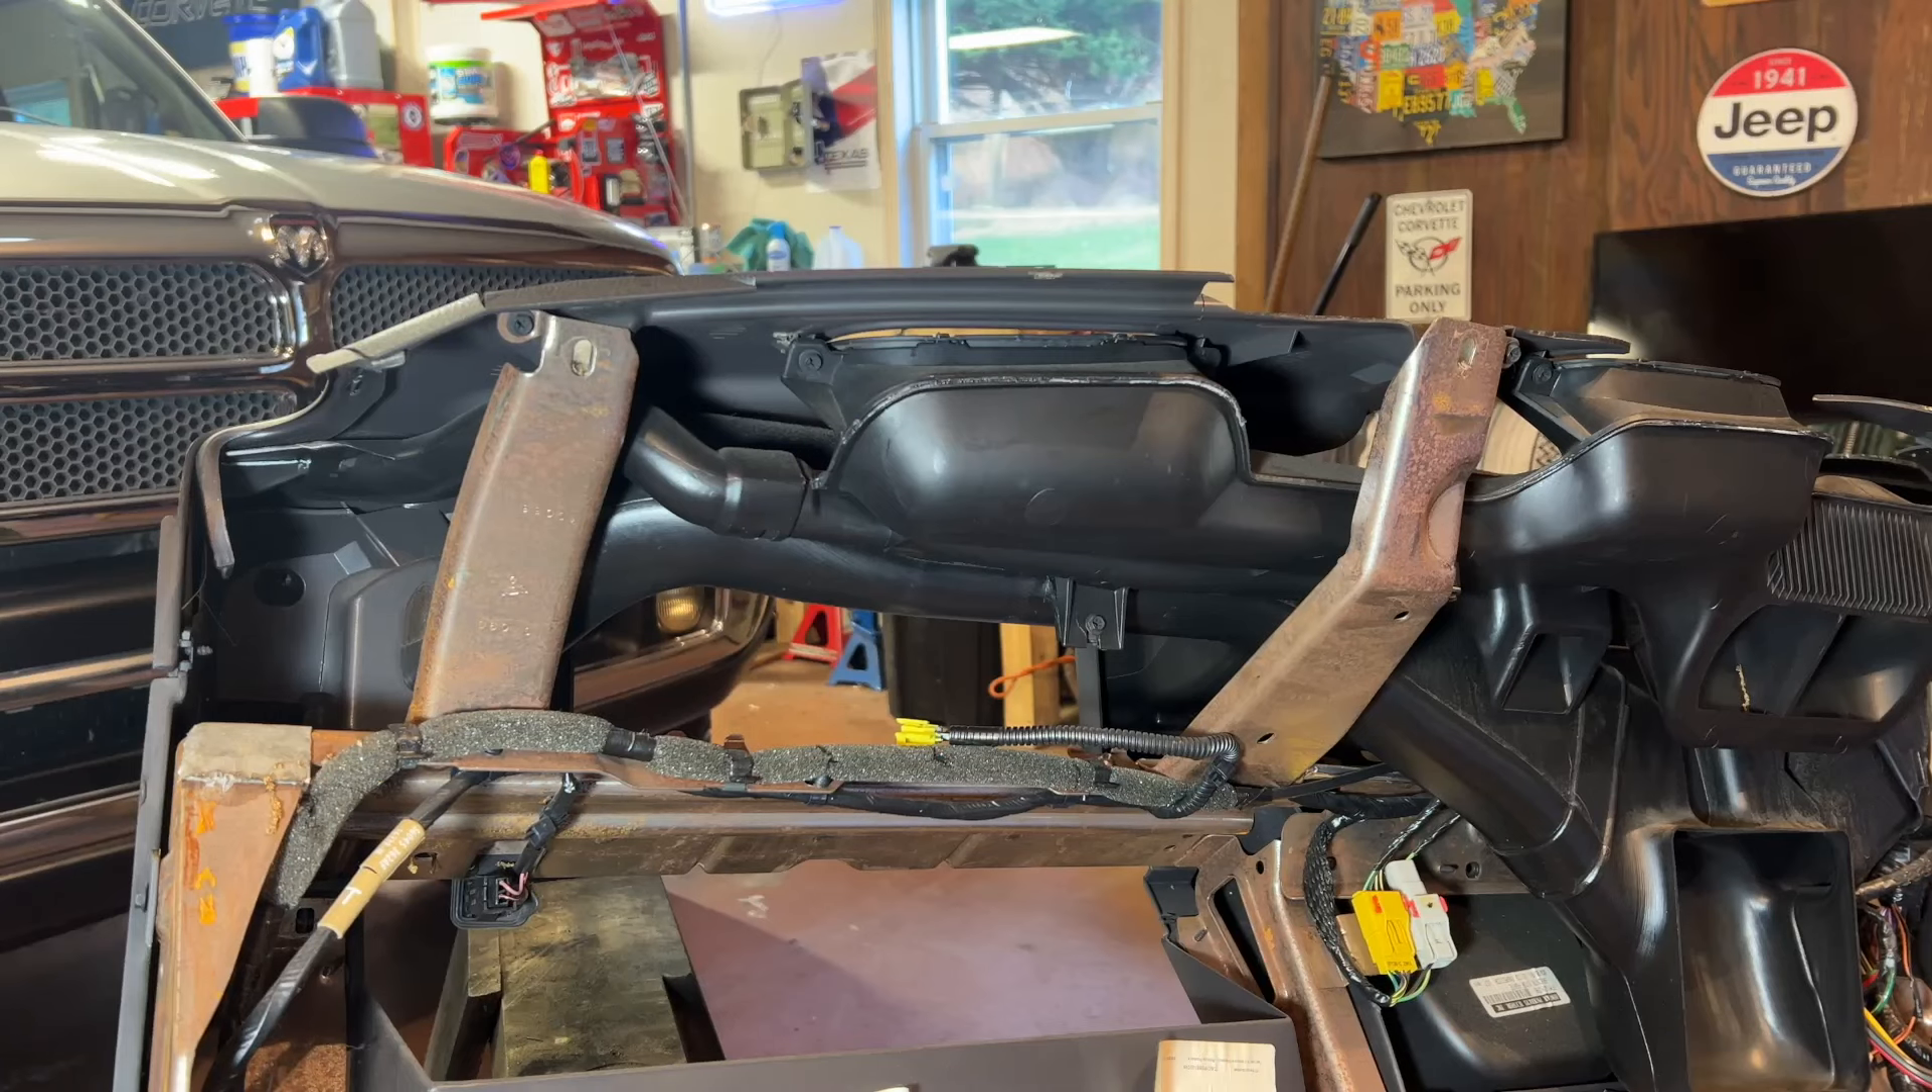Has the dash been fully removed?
Yes.